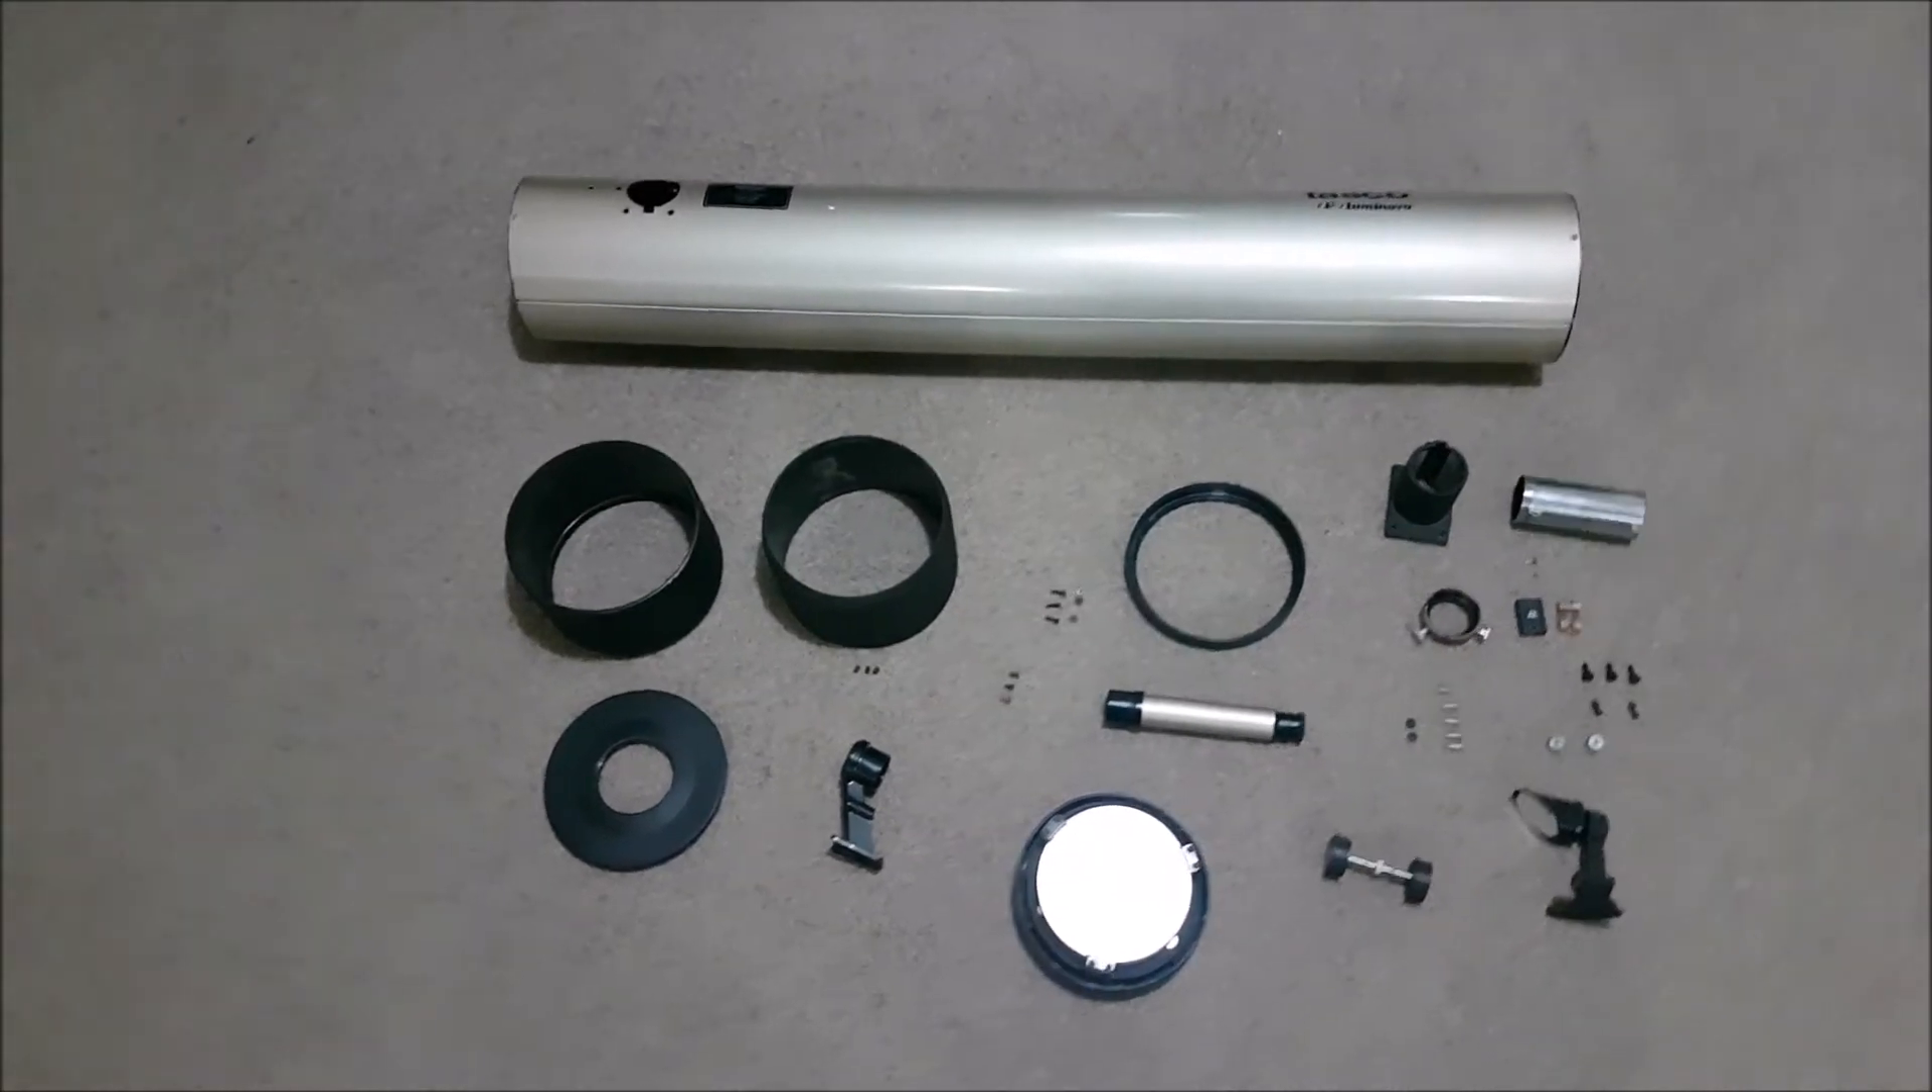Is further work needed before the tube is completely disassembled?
No.